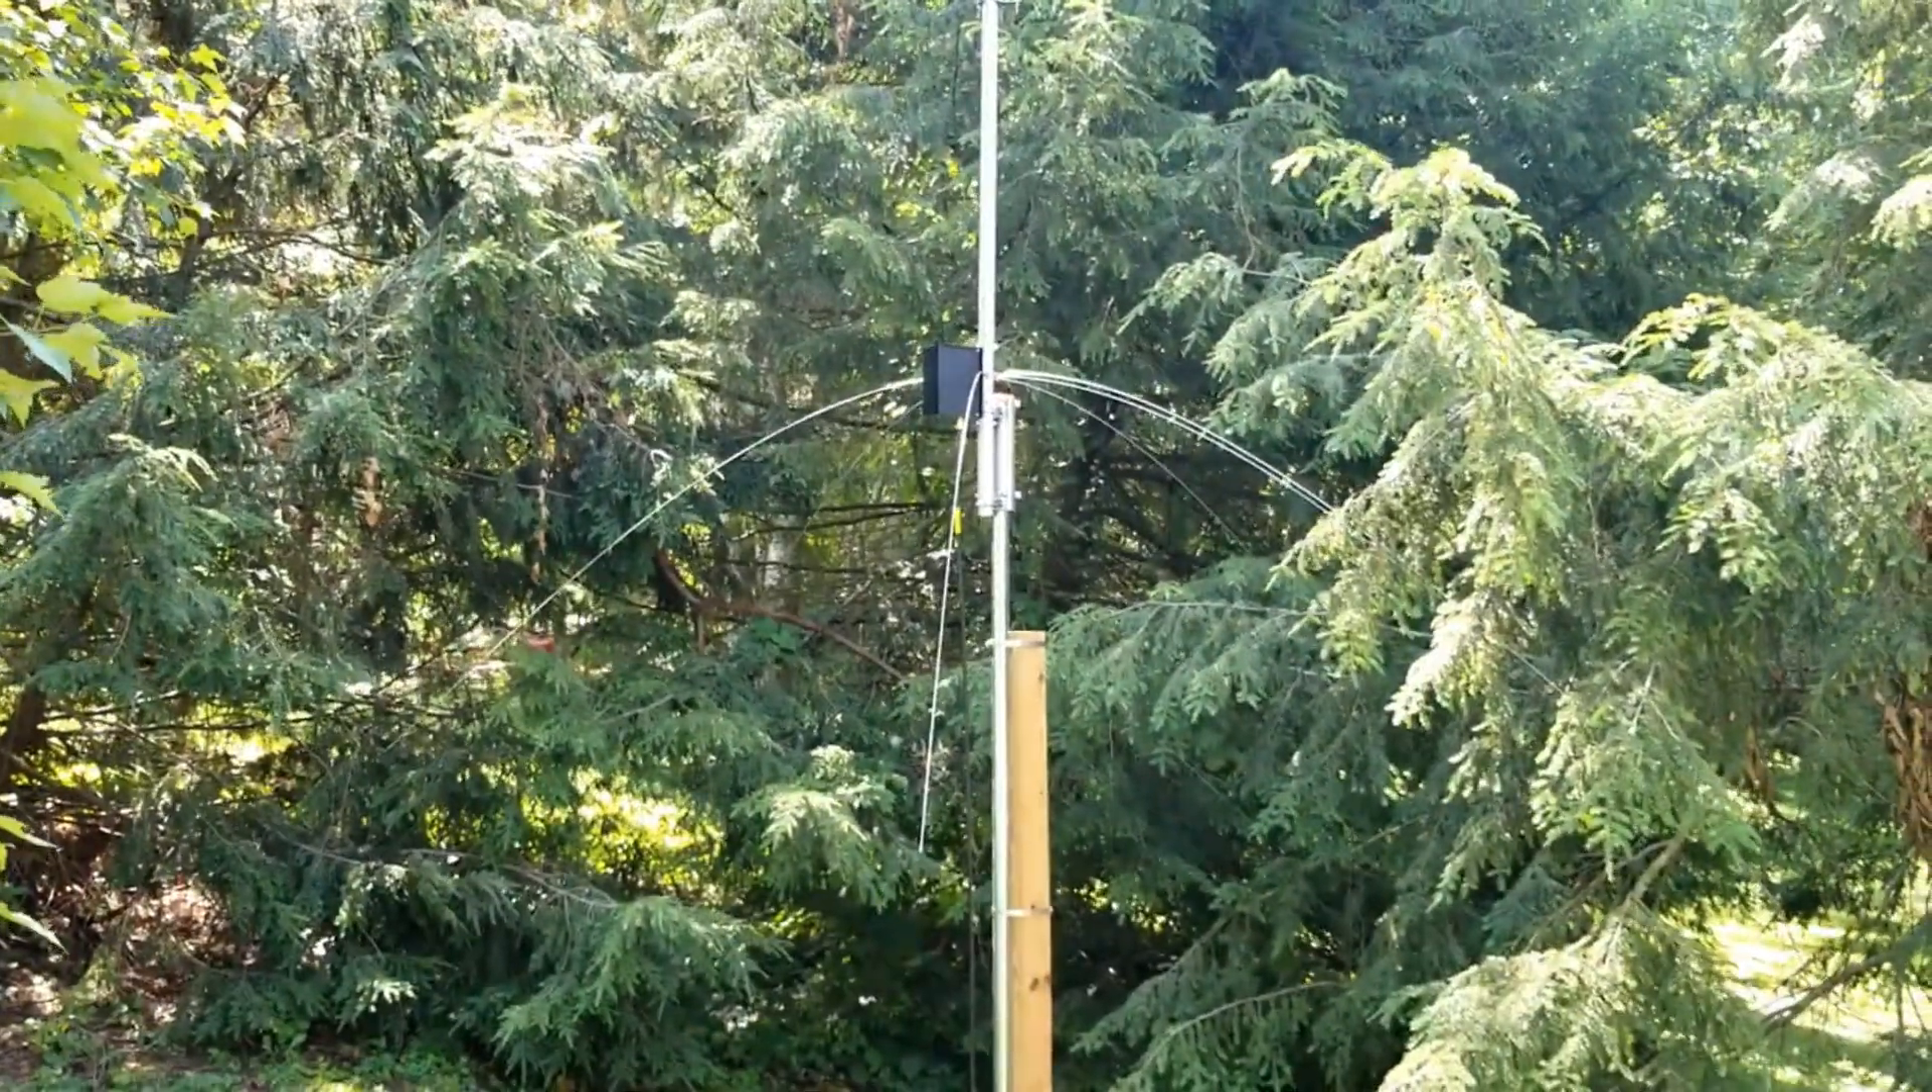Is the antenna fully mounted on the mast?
Yes.